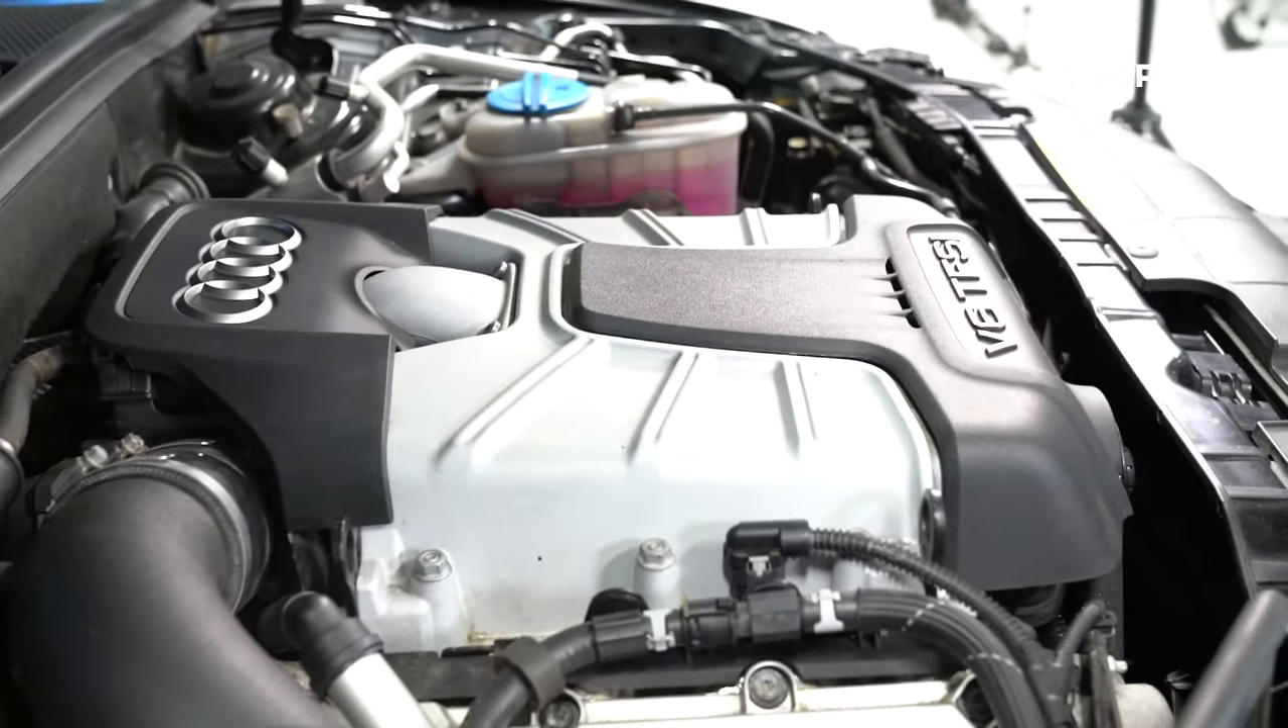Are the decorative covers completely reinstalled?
Yes.